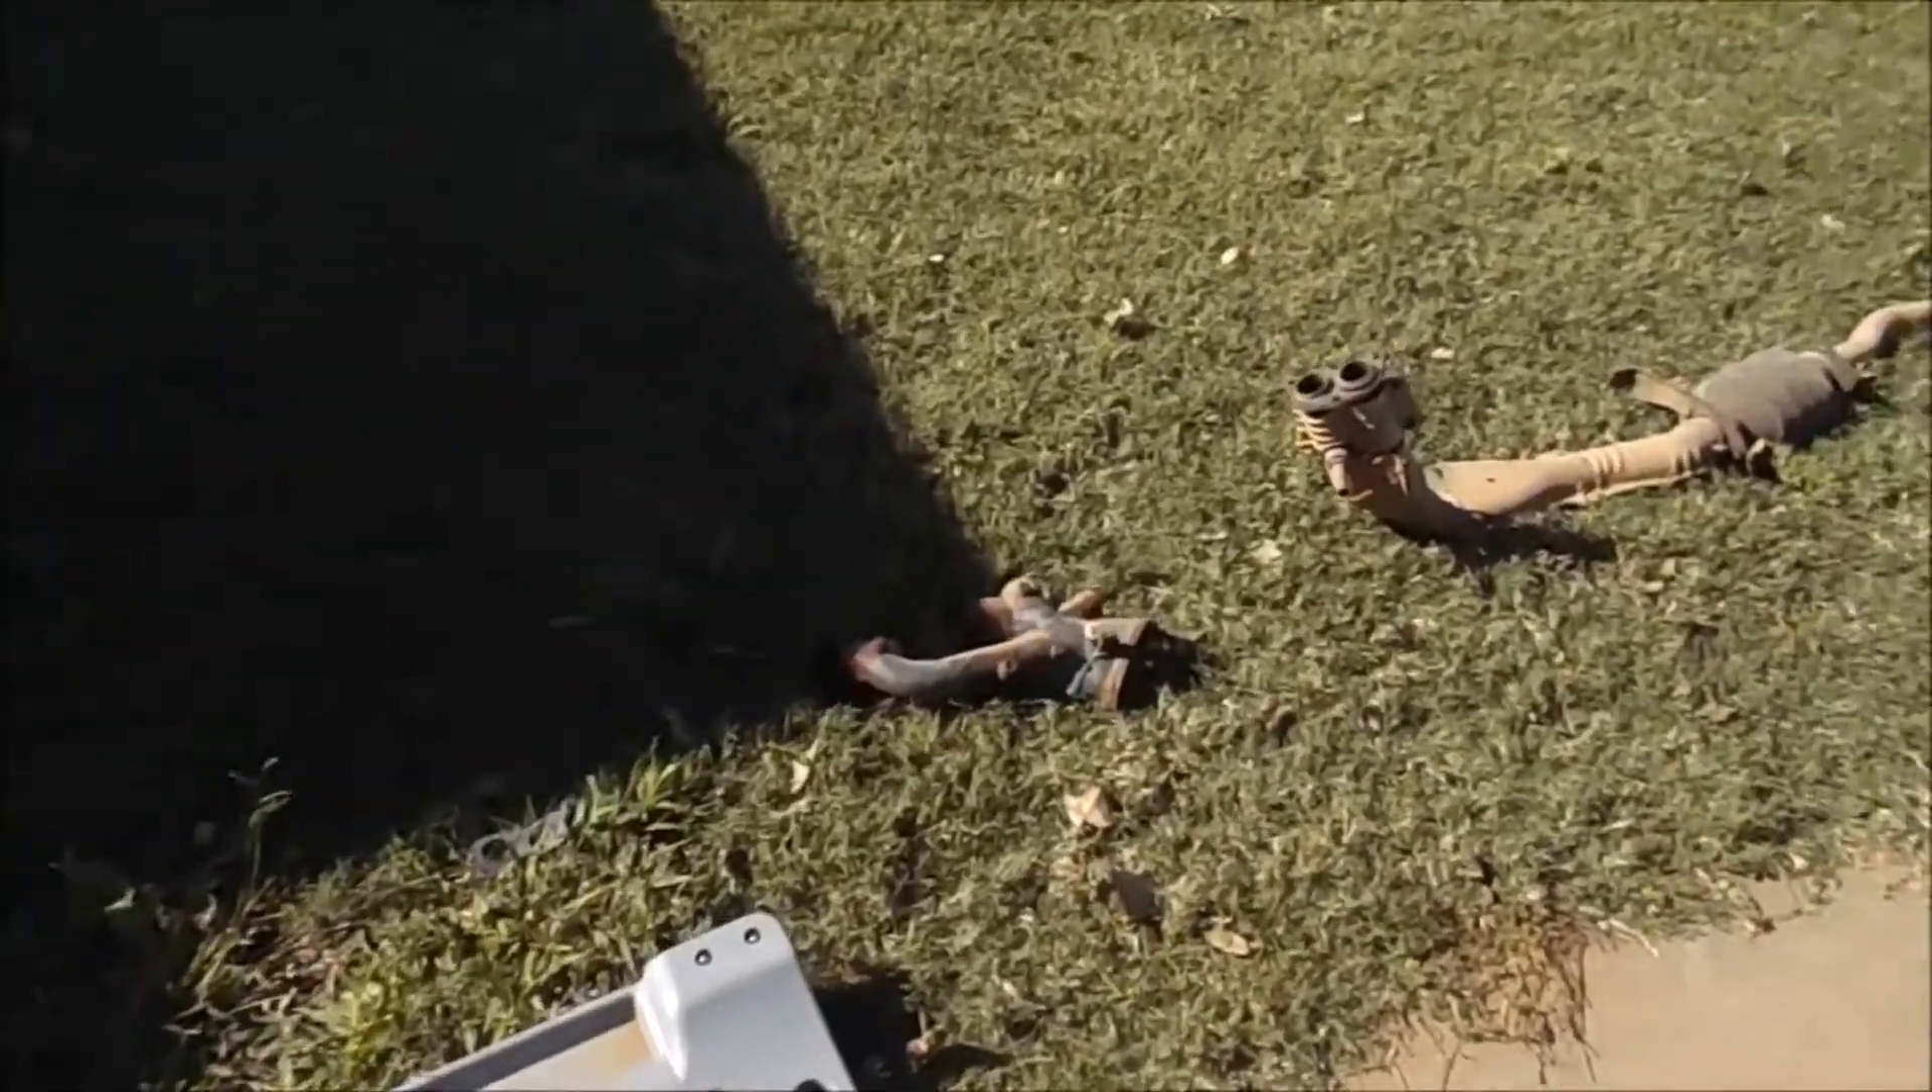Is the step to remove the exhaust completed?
Yes.